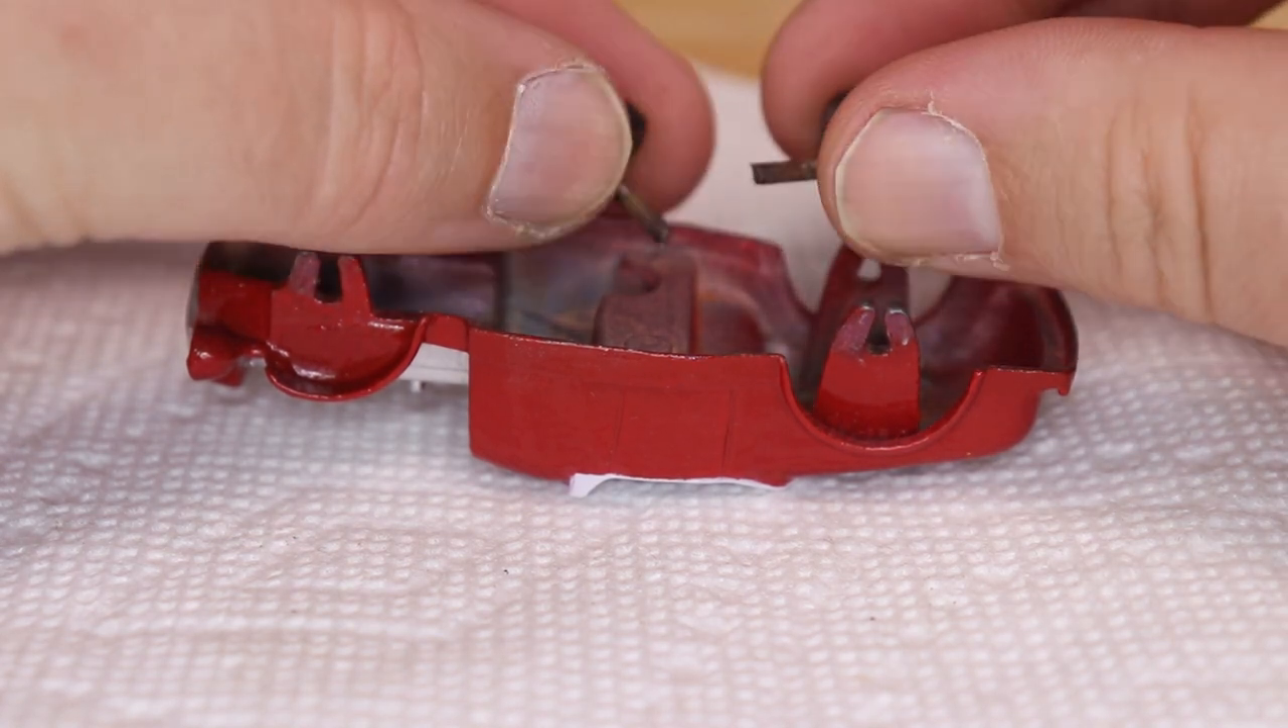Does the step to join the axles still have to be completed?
Yes.